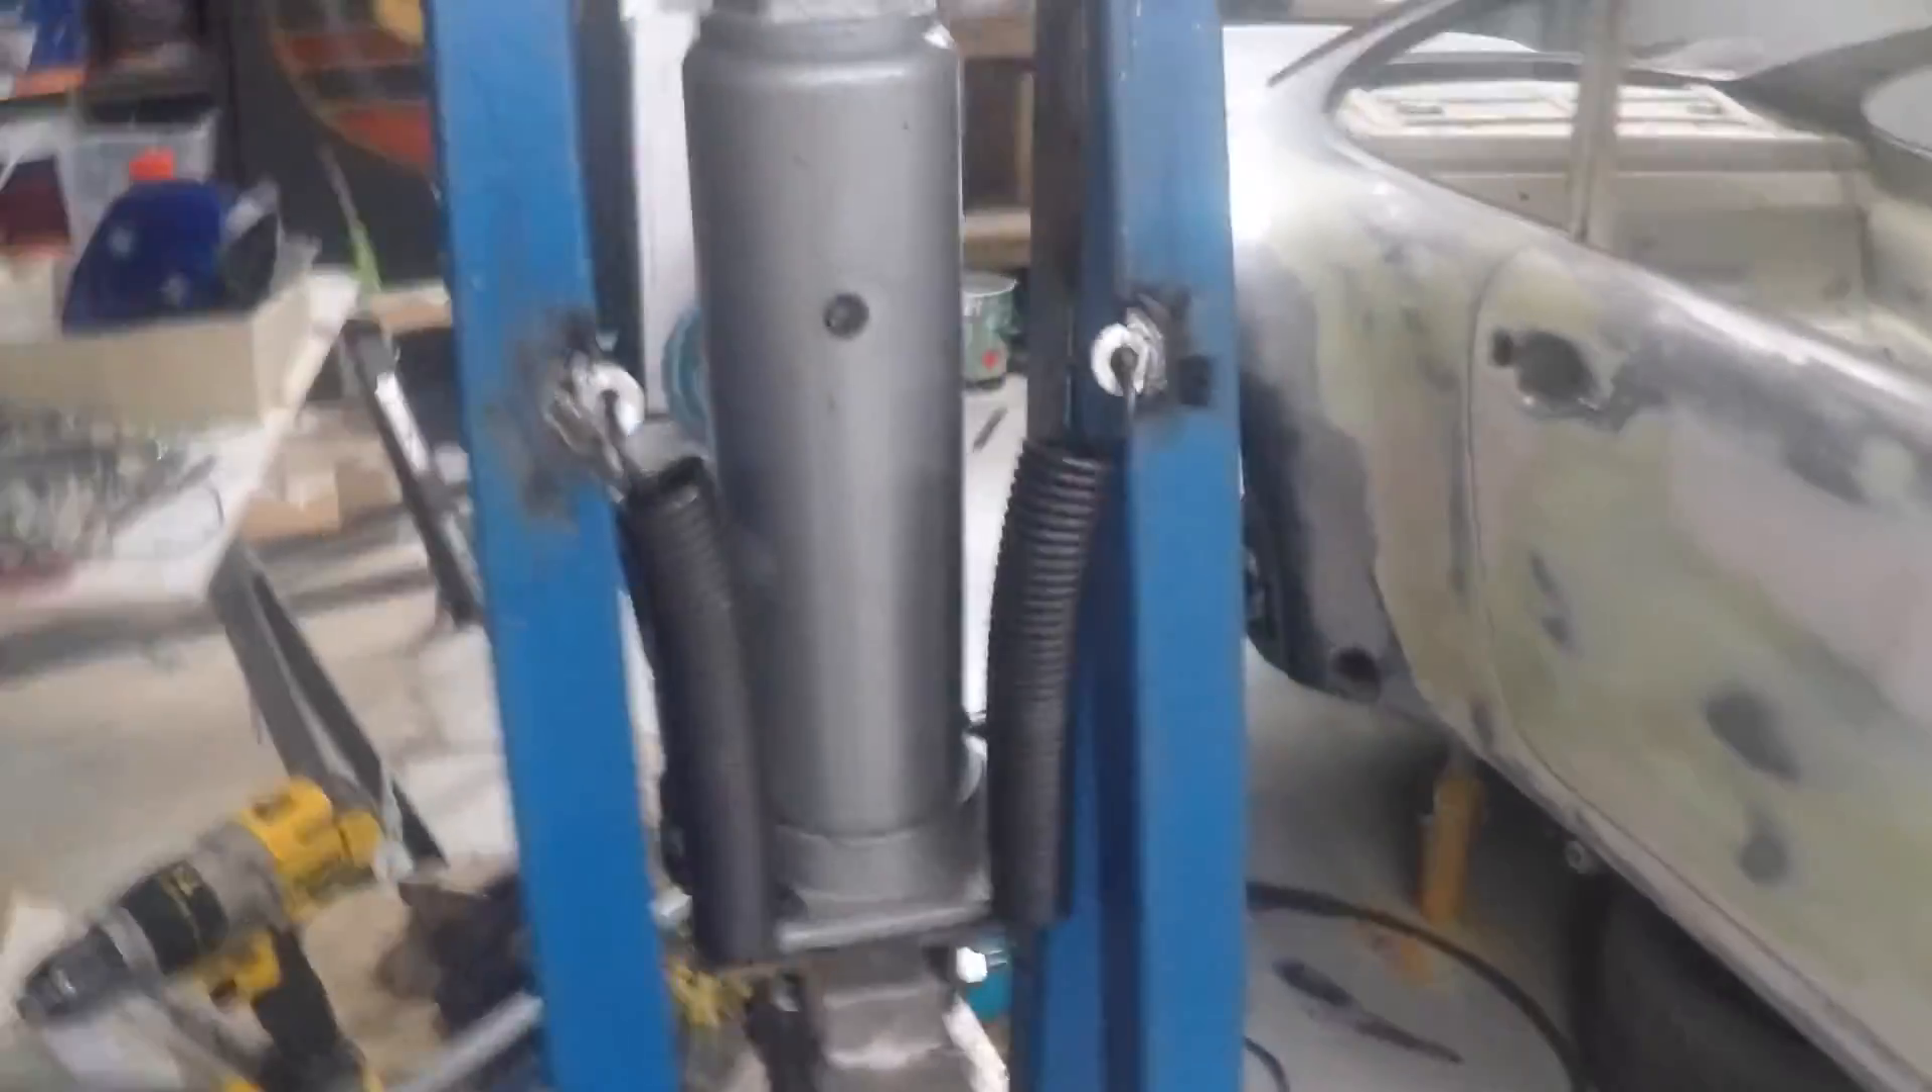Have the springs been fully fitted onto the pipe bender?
Yes.